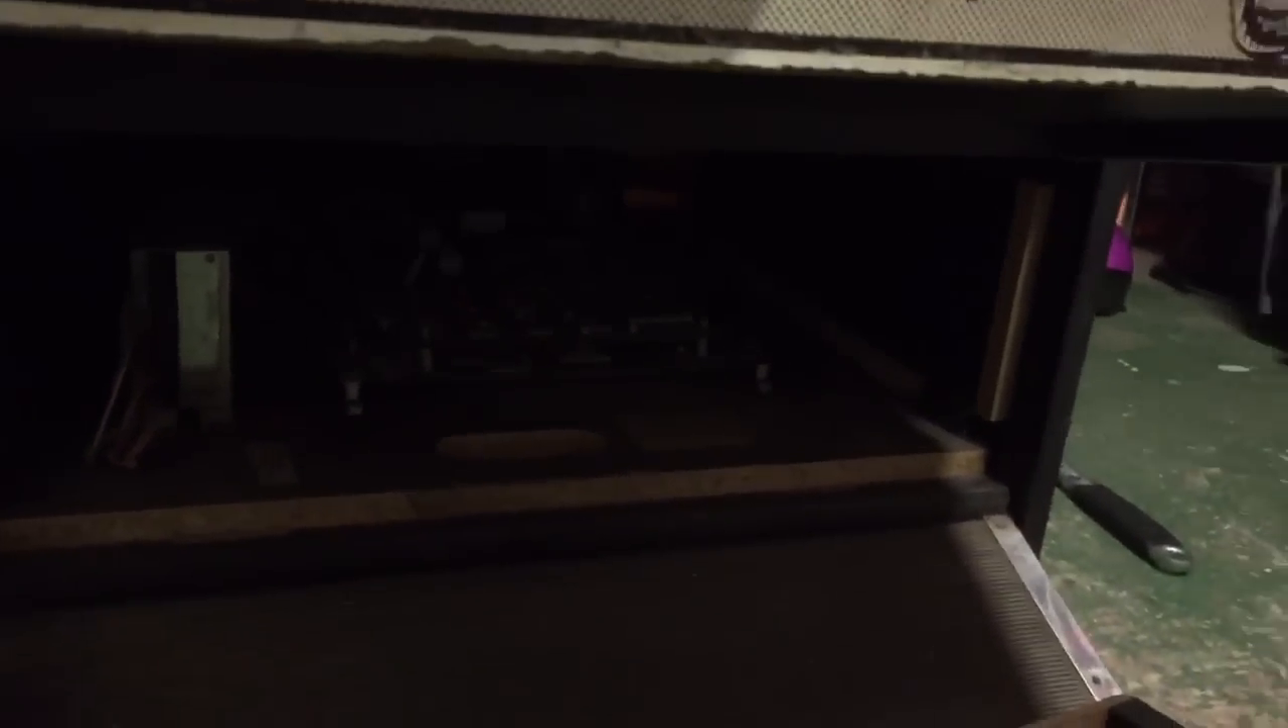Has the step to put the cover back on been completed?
No.